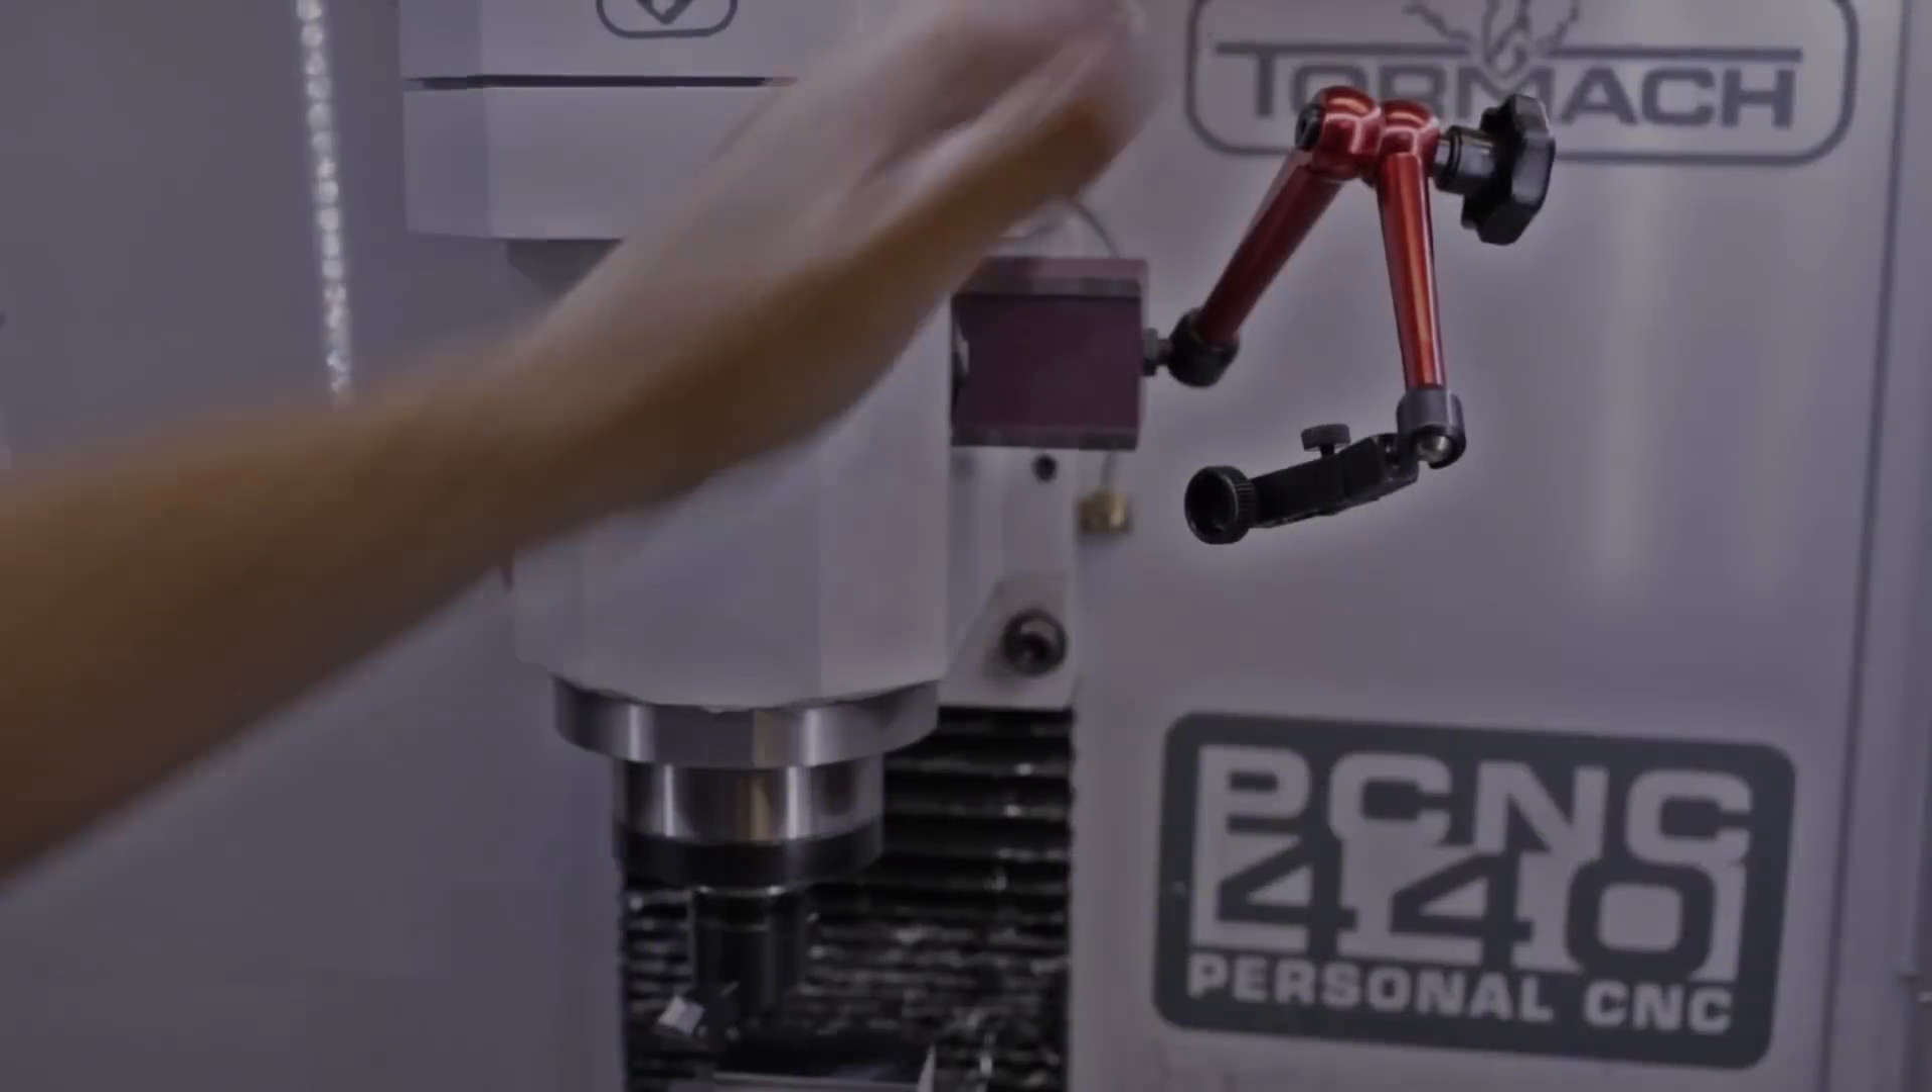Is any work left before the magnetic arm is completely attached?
No.